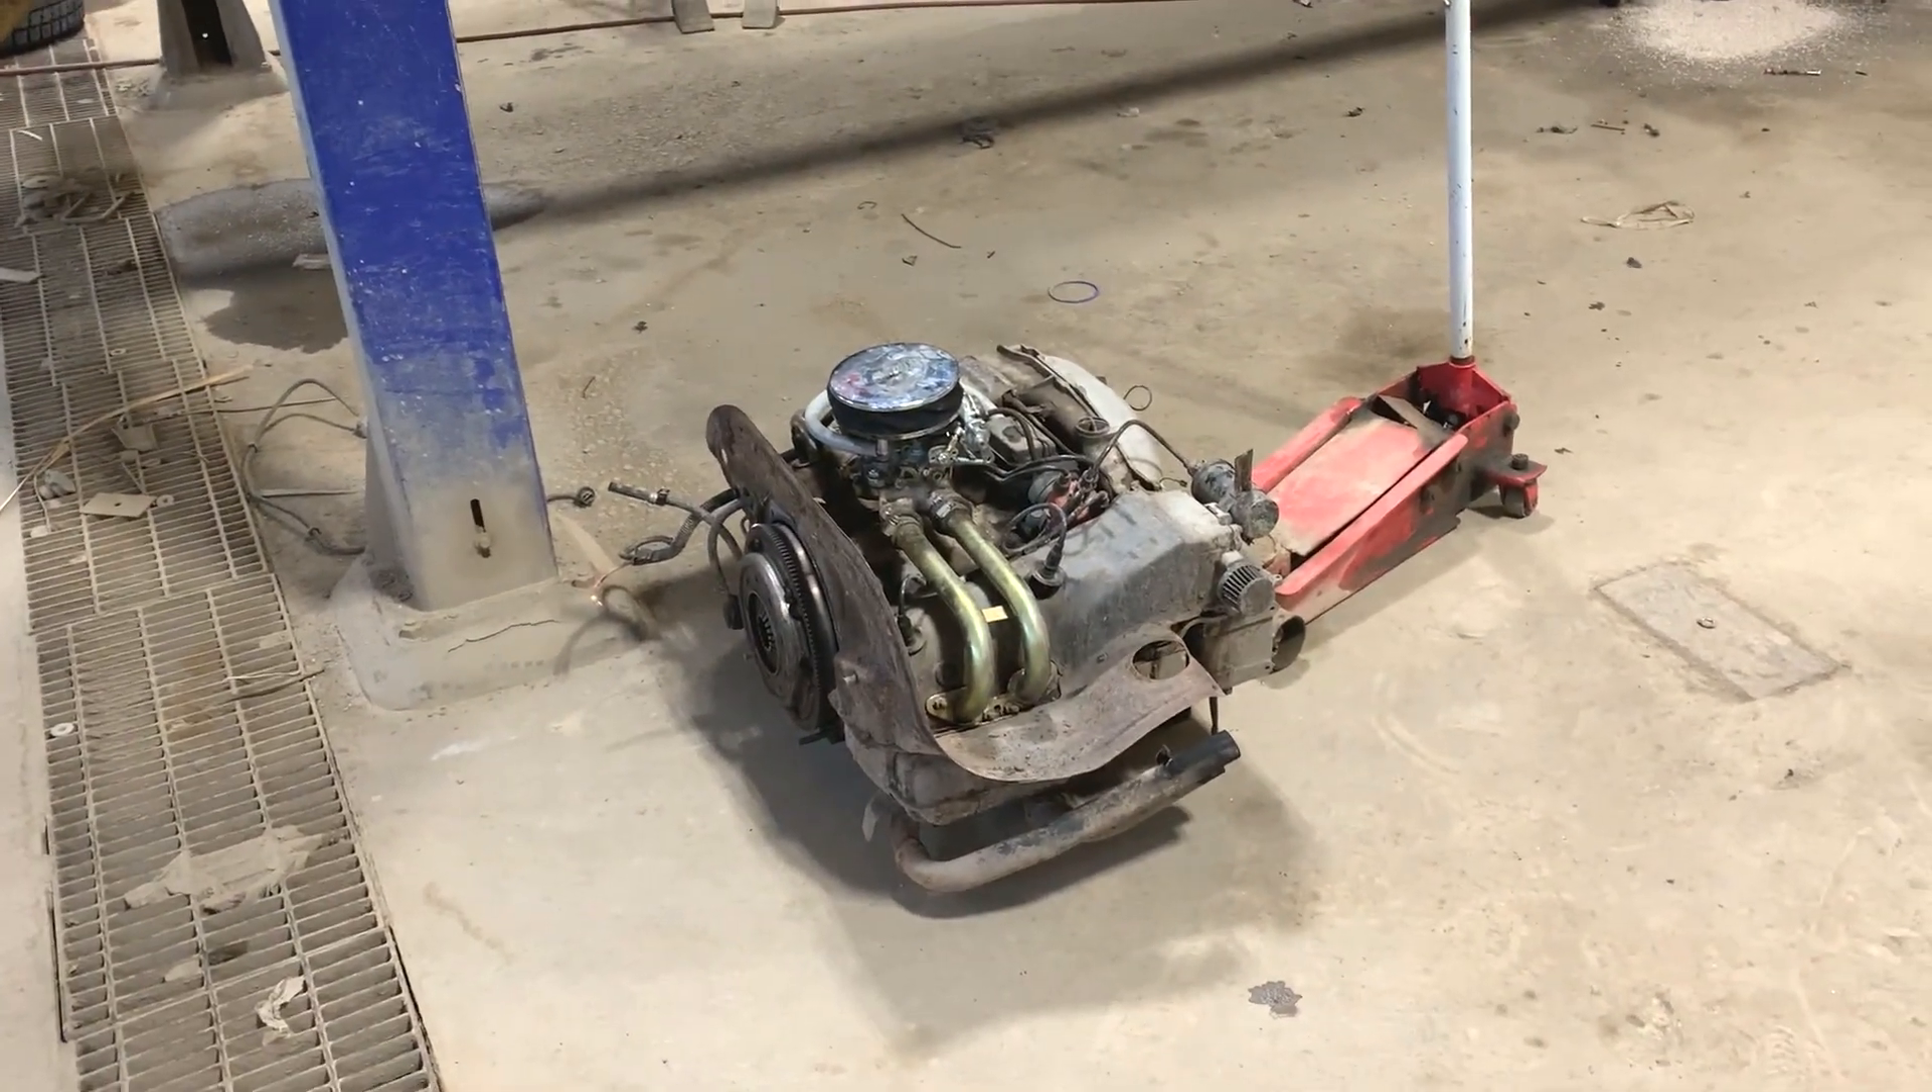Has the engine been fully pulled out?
Yes.